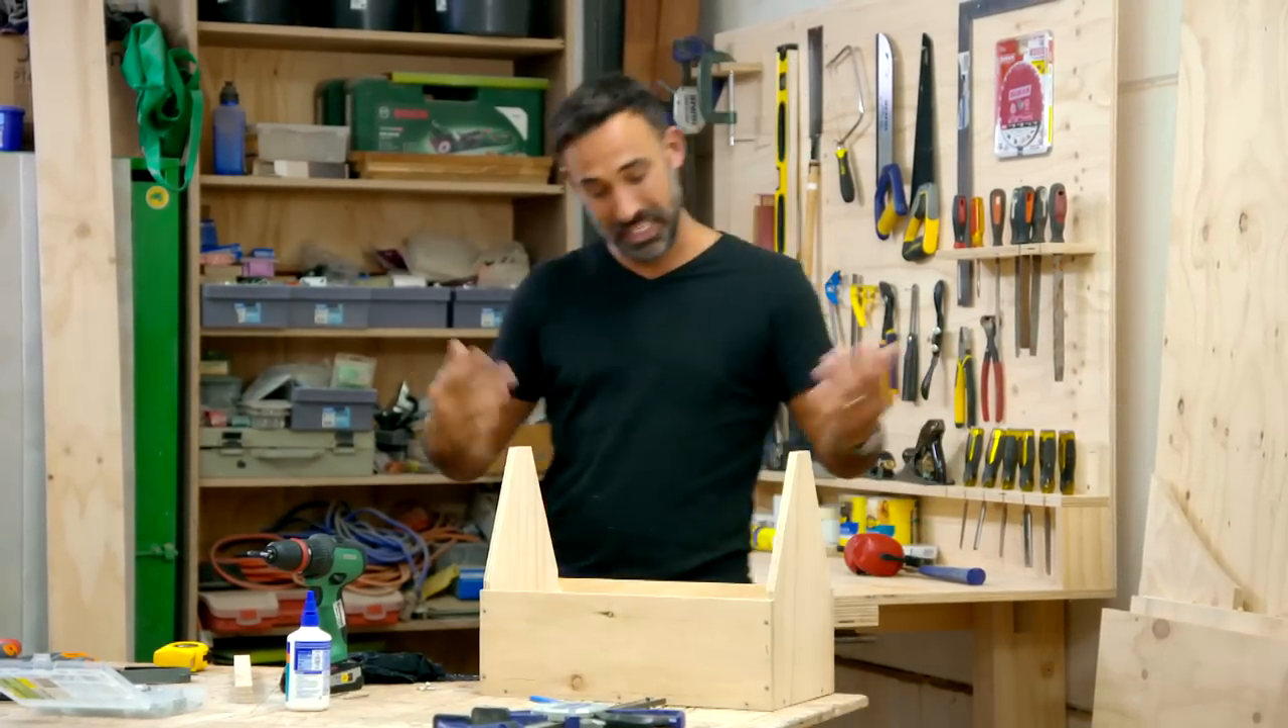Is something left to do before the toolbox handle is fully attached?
Yes.